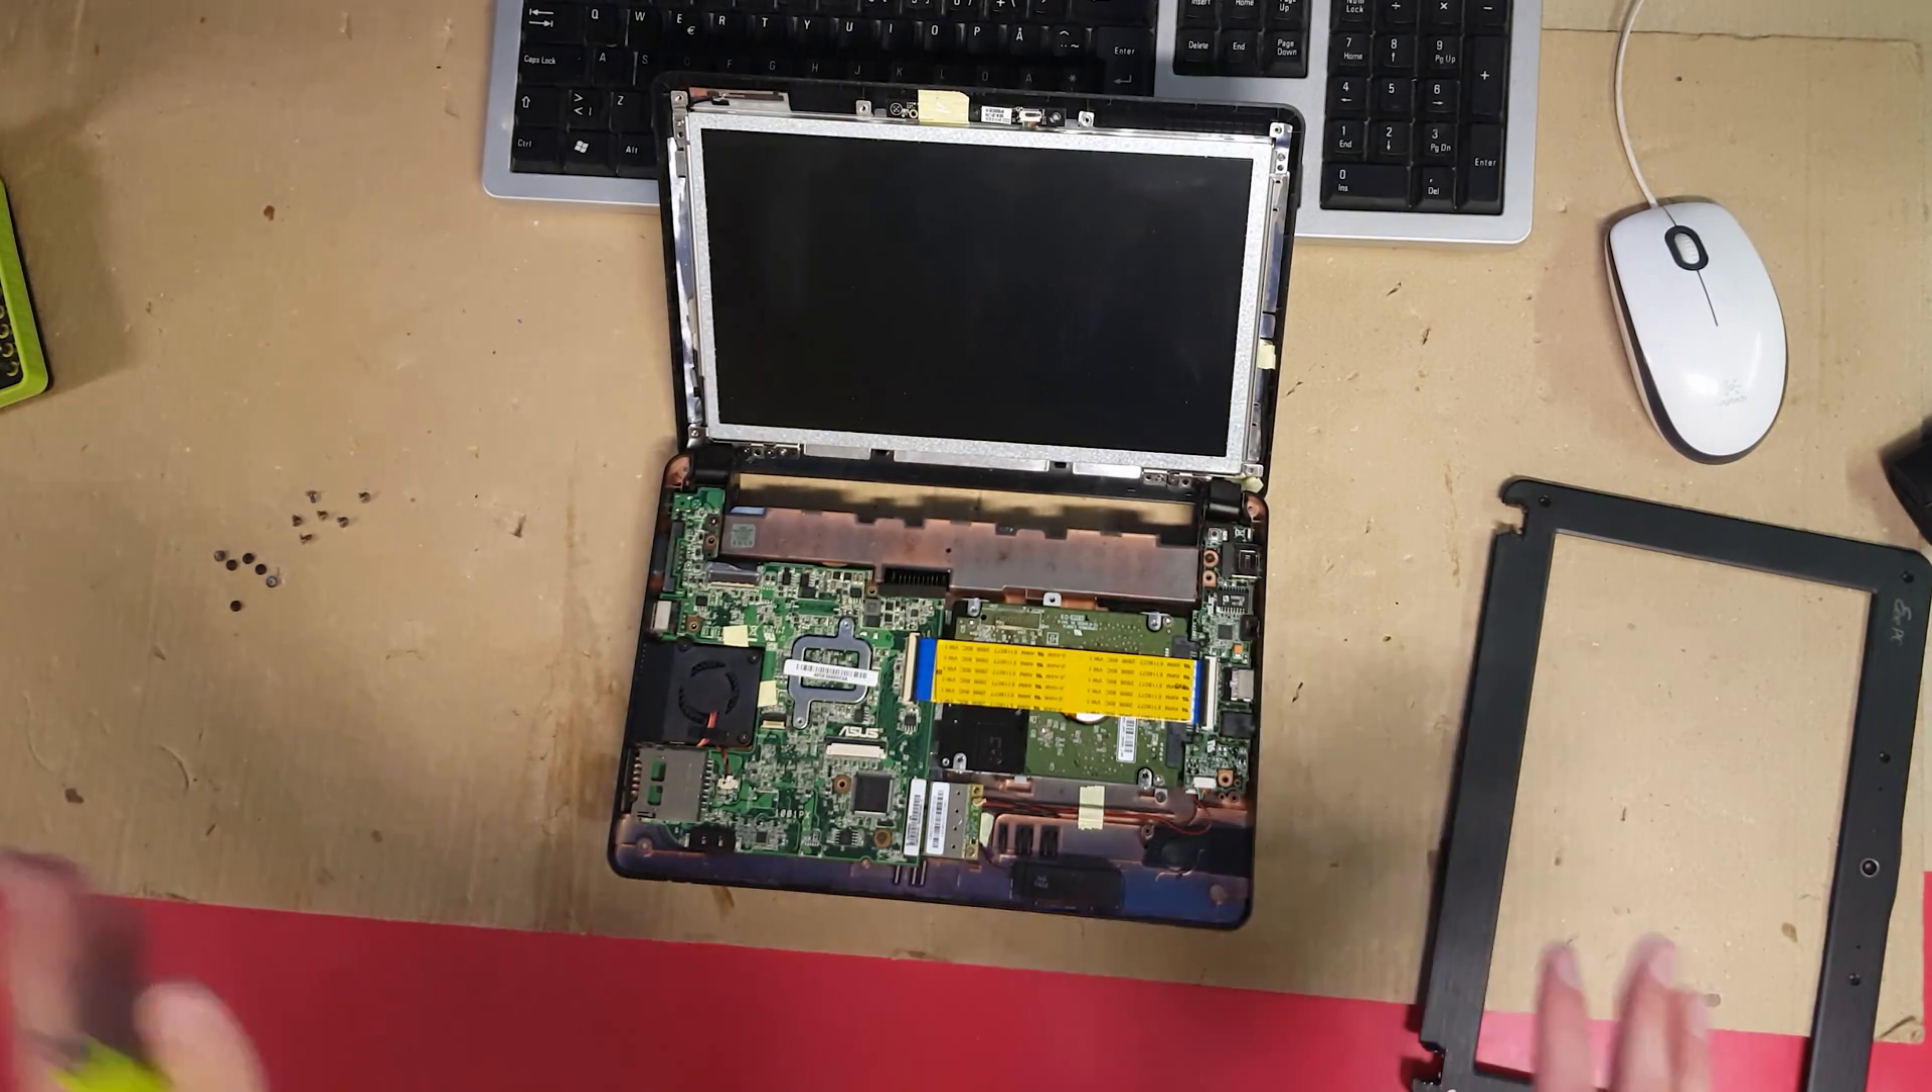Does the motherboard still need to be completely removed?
Yes.